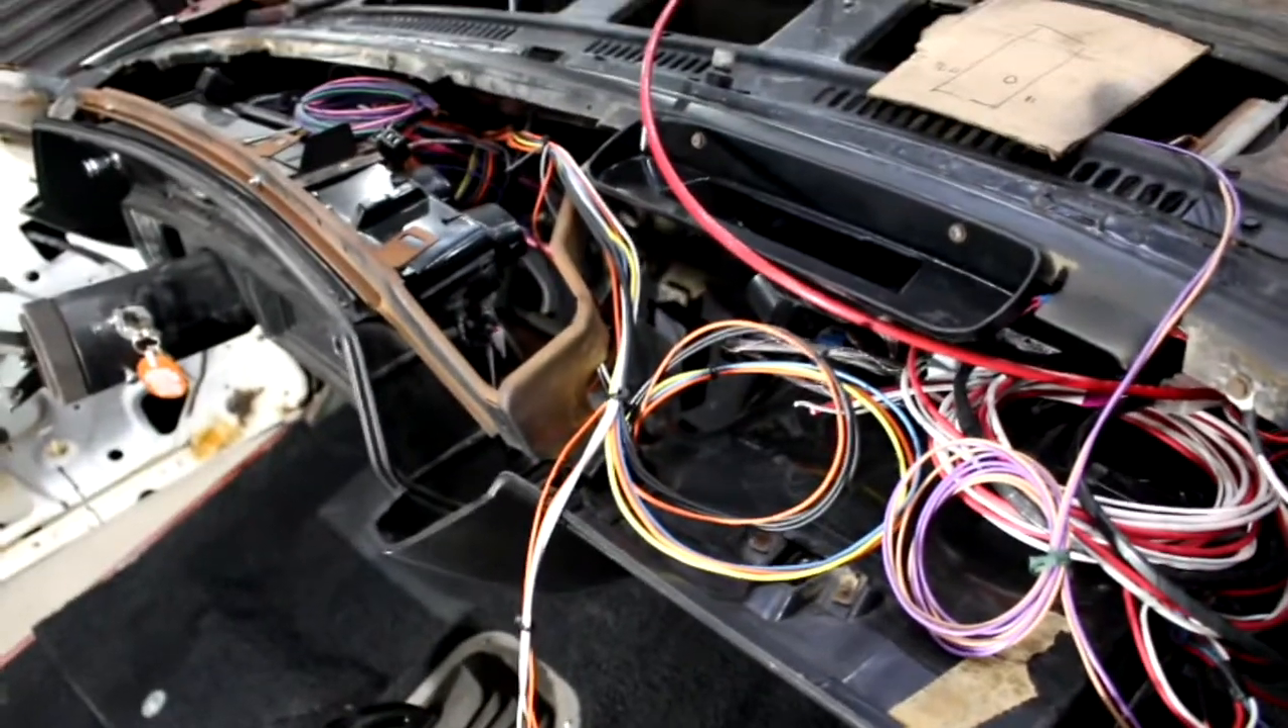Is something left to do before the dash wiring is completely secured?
Yes.